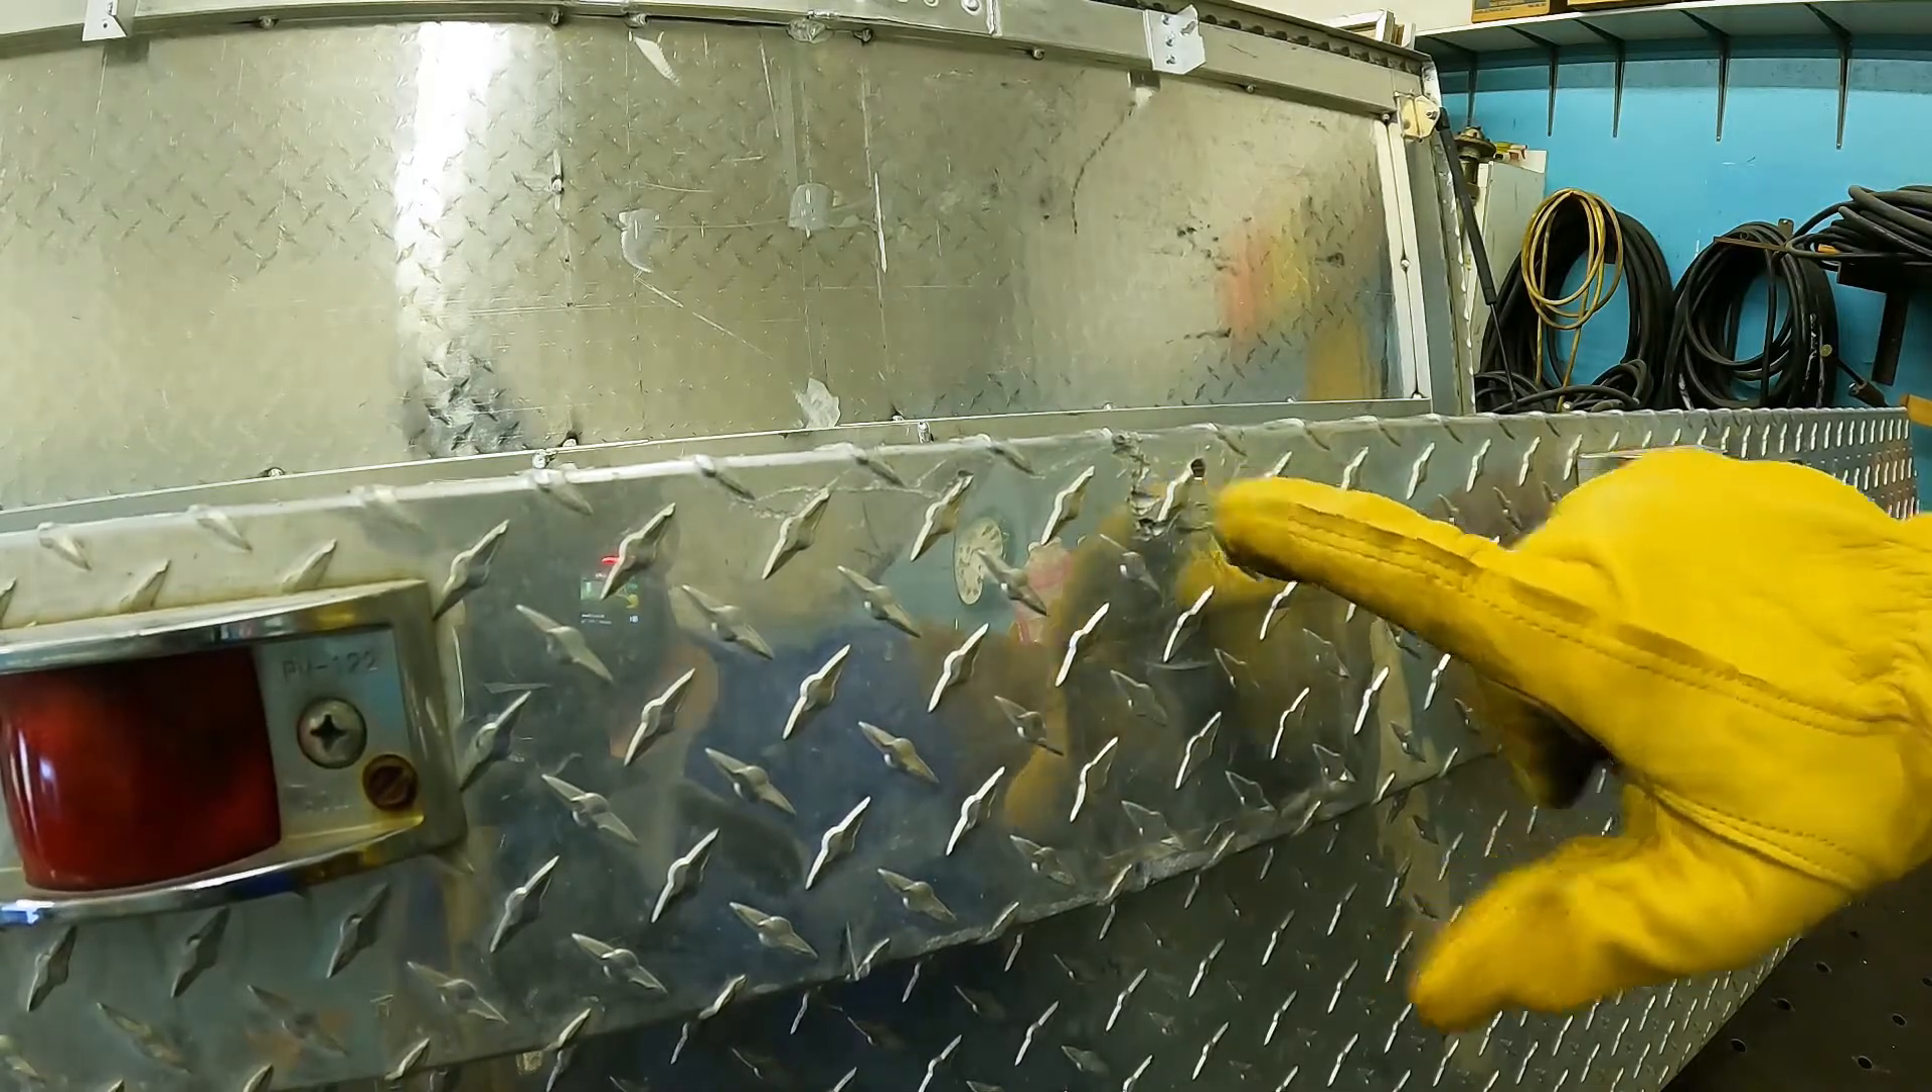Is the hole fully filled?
No.